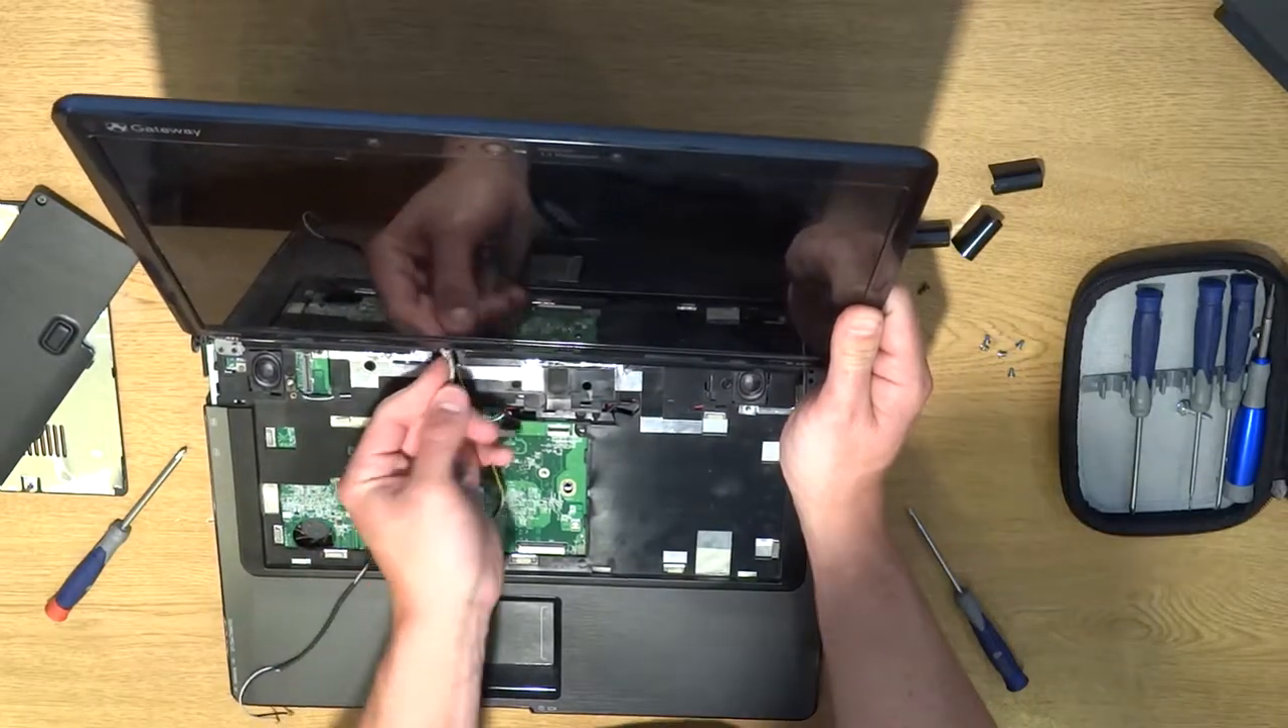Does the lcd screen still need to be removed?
Yes.